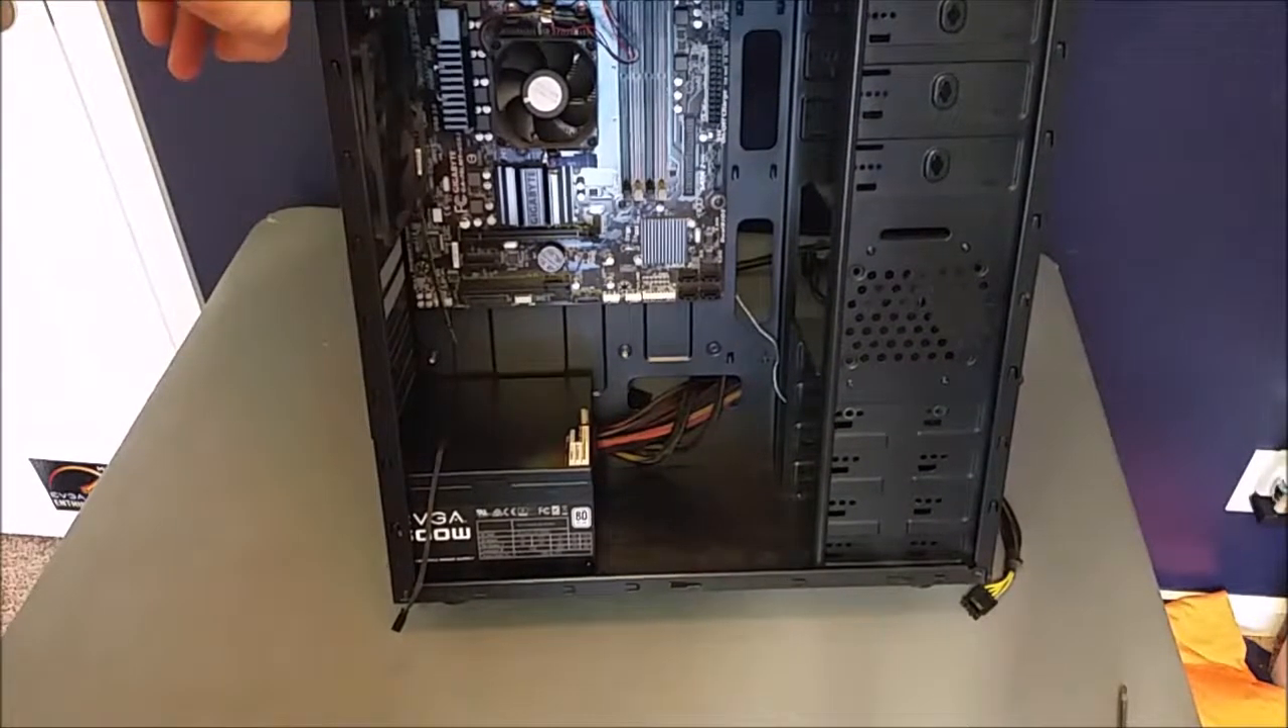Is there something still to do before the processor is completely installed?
No.